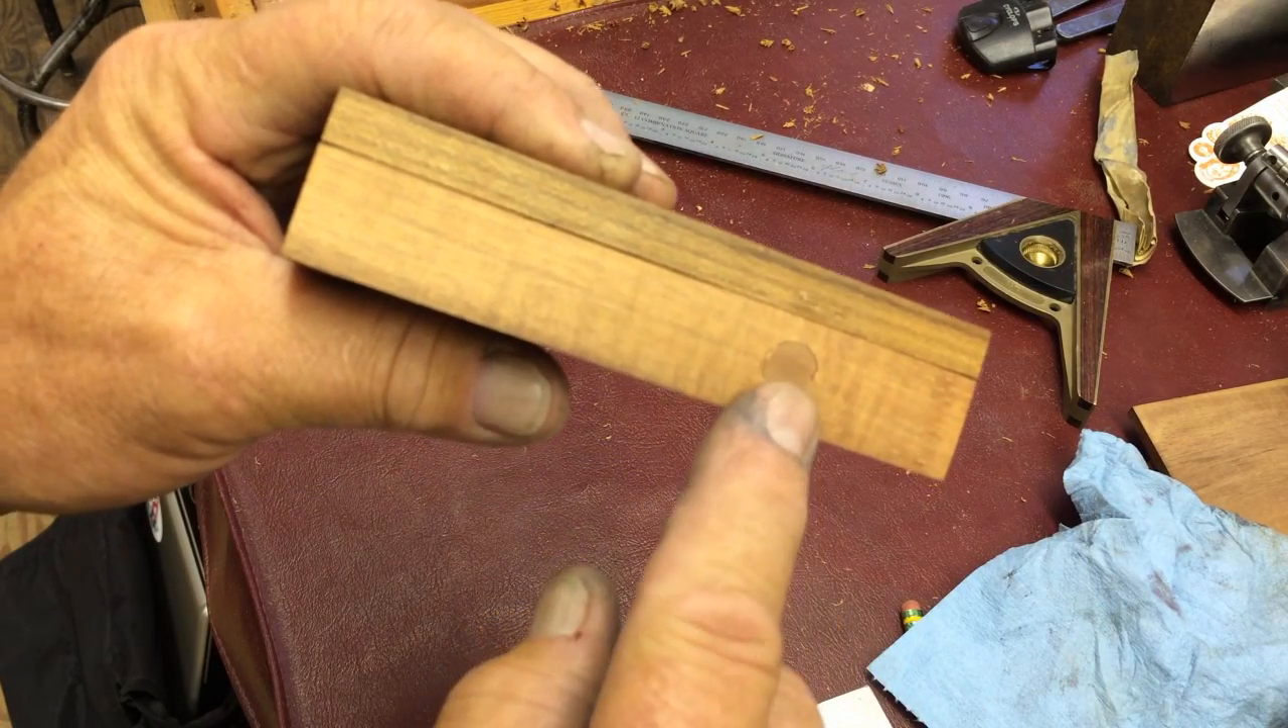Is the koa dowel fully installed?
Yes.